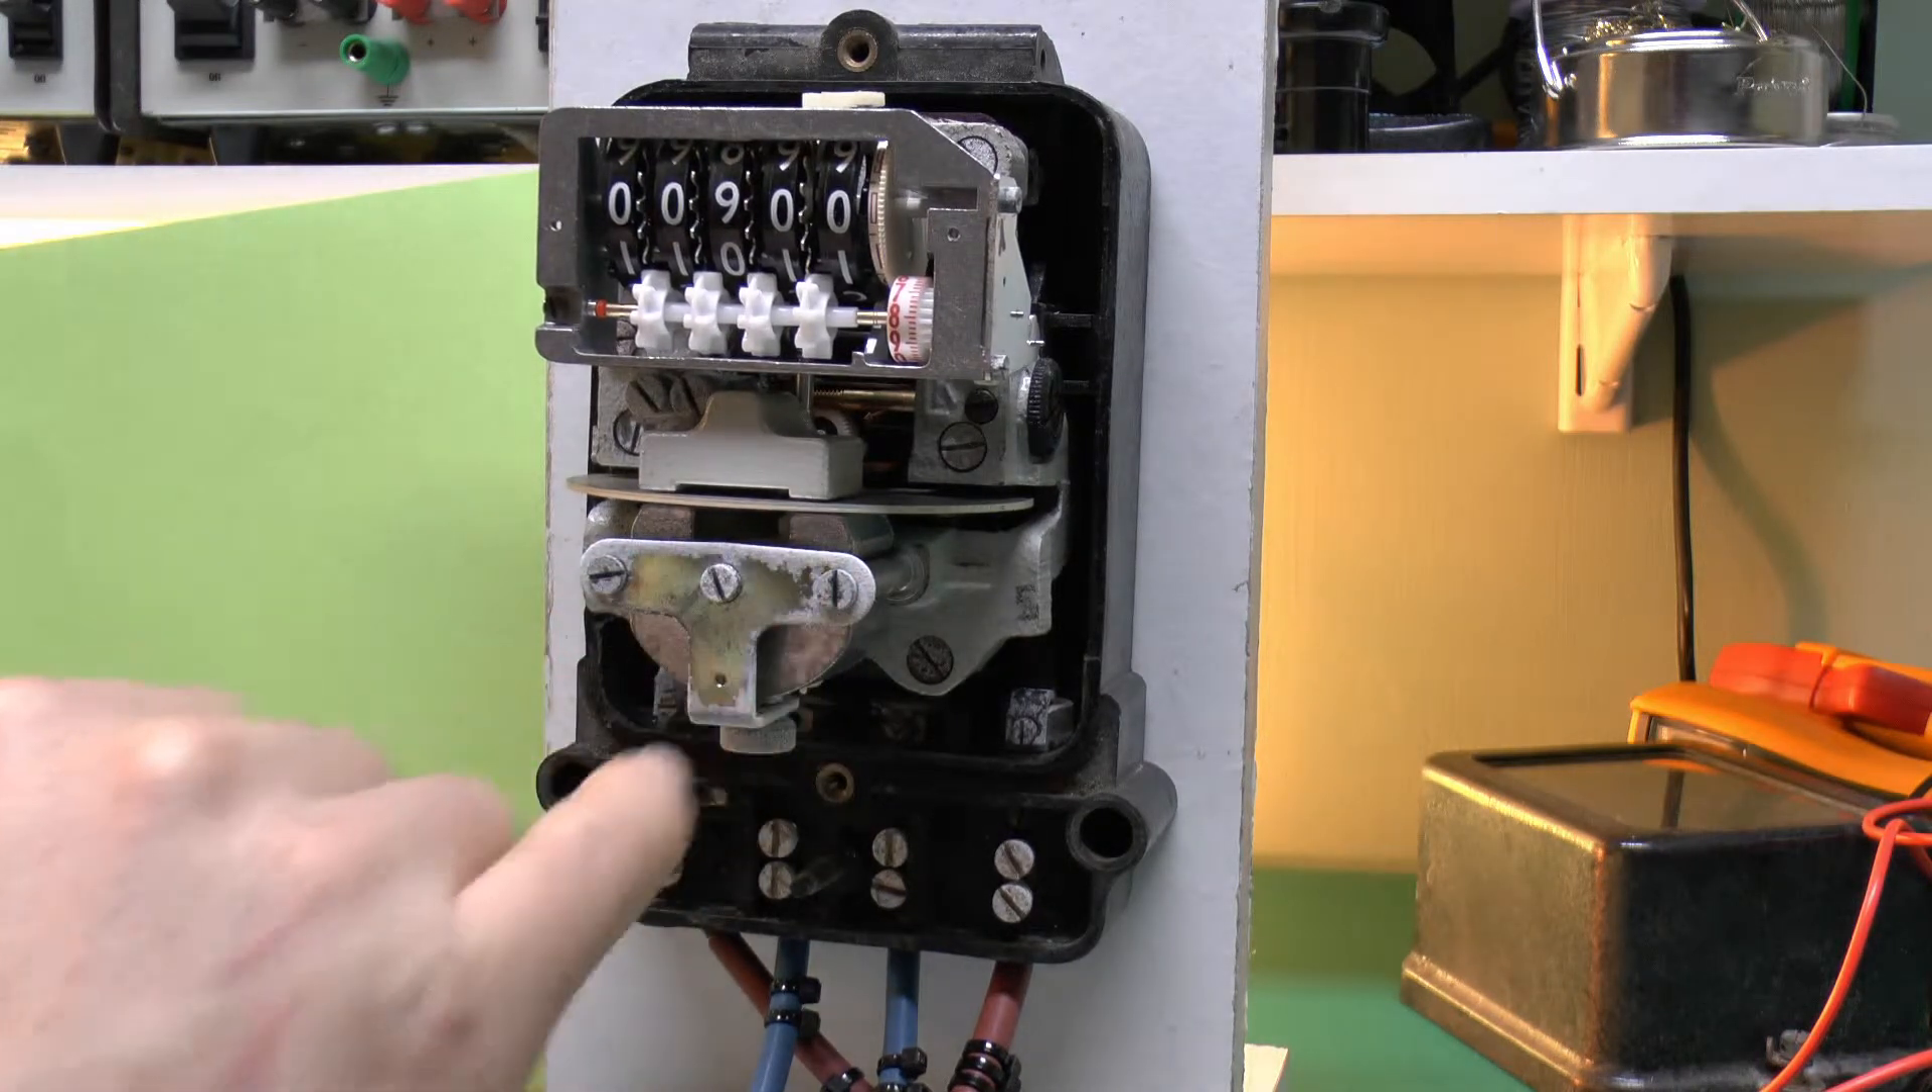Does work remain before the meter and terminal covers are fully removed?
No.